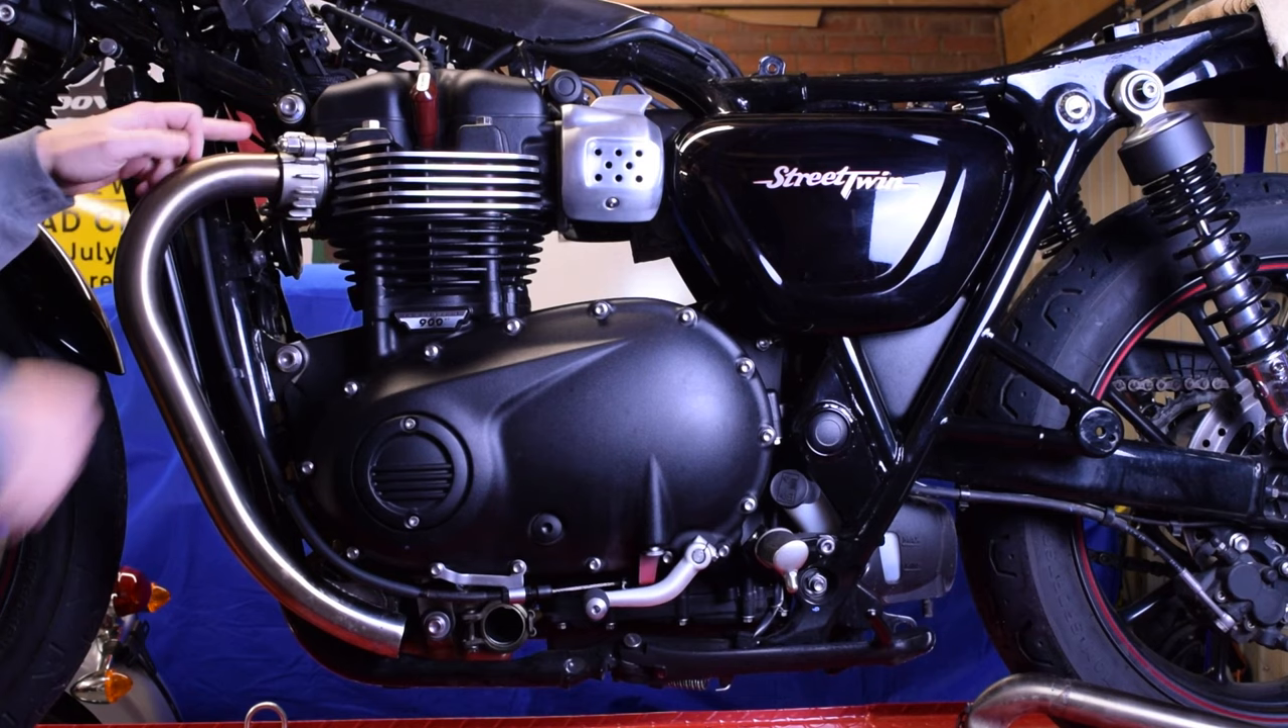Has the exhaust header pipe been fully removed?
No.